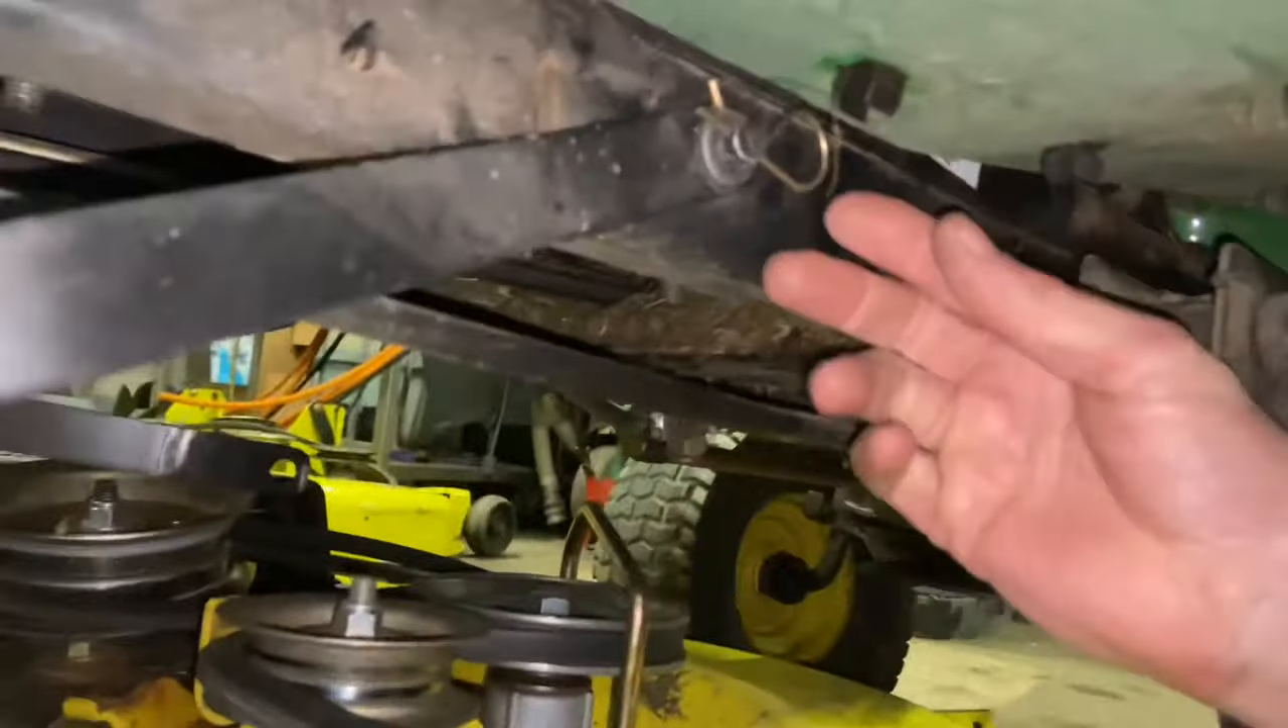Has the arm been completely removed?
No.